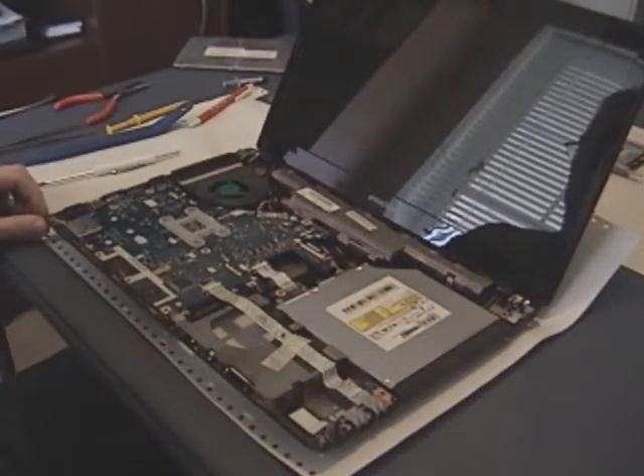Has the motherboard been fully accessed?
Yes.